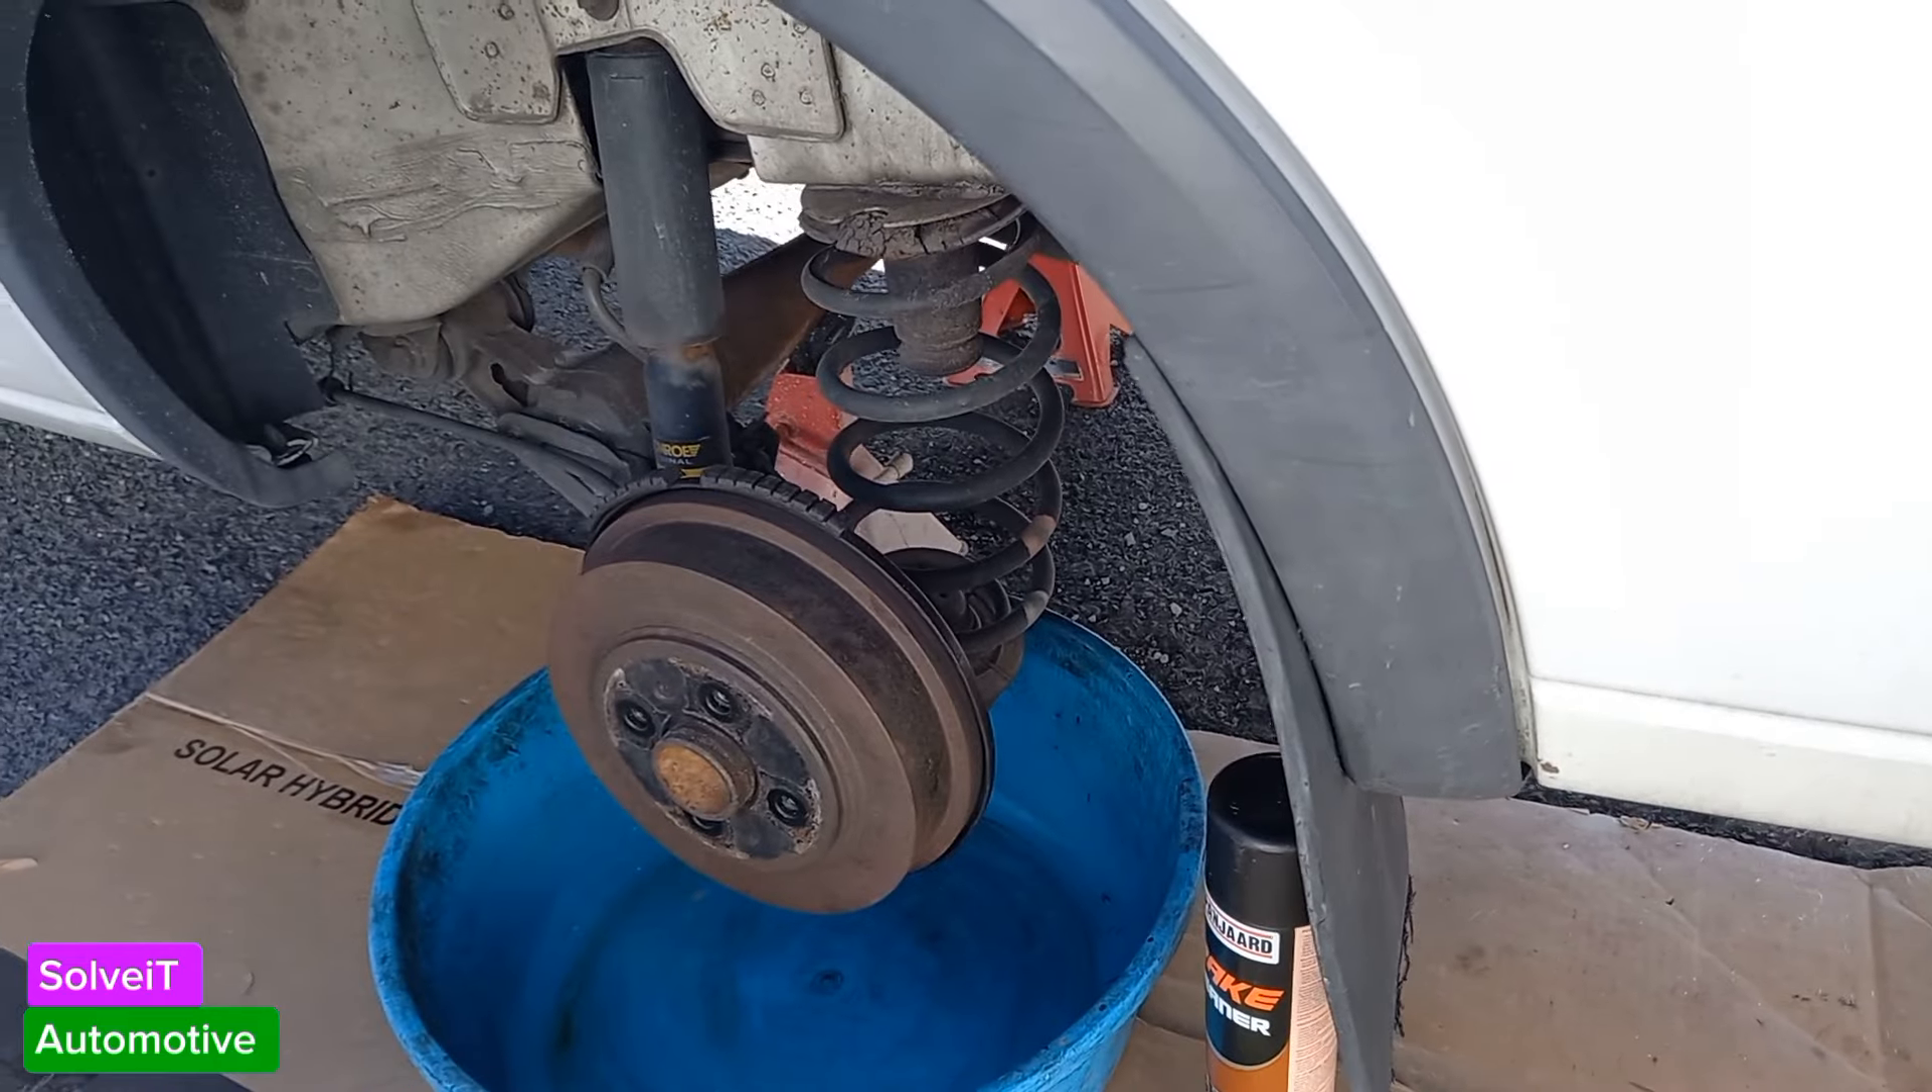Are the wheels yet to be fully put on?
Yes.